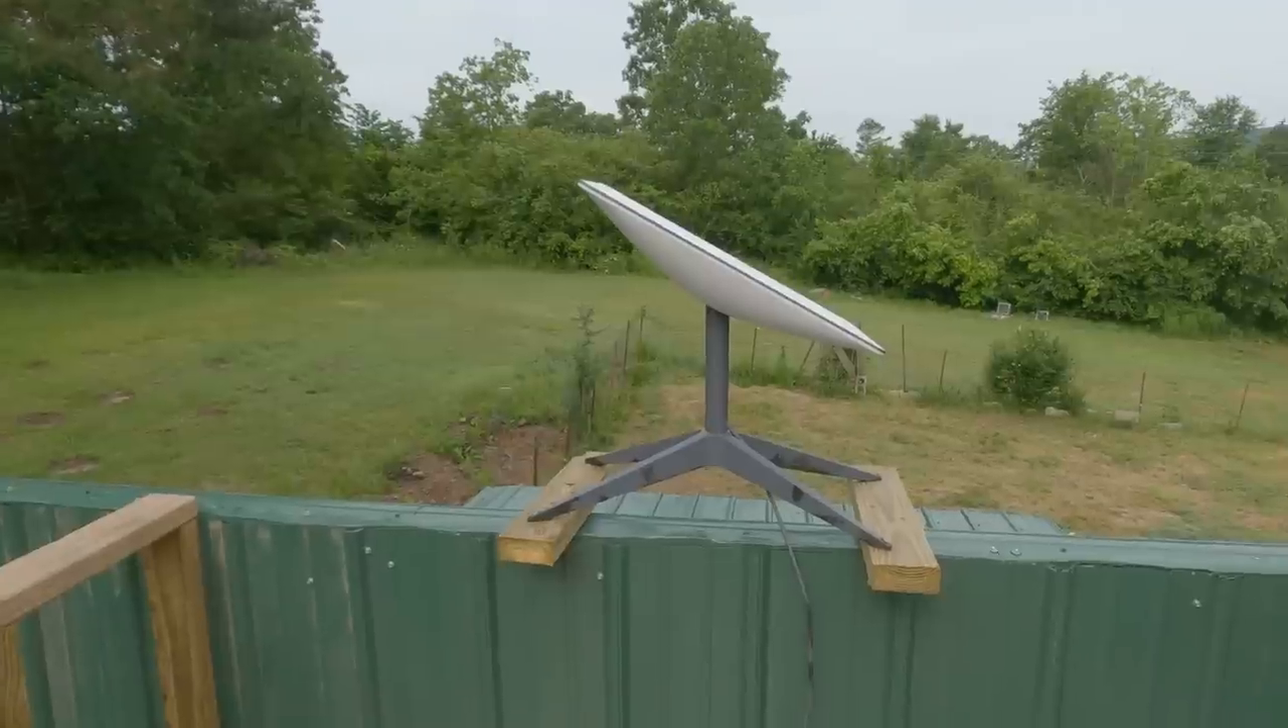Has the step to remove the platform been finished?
No.